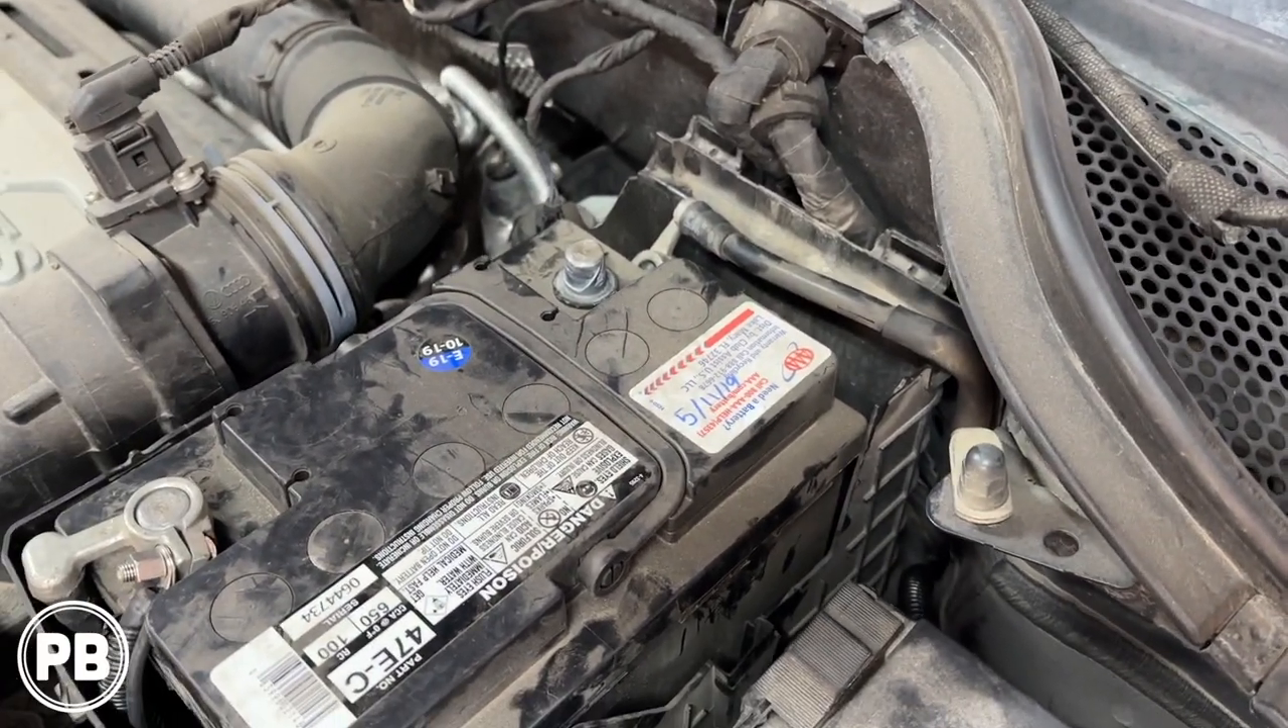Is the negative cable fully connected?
No.